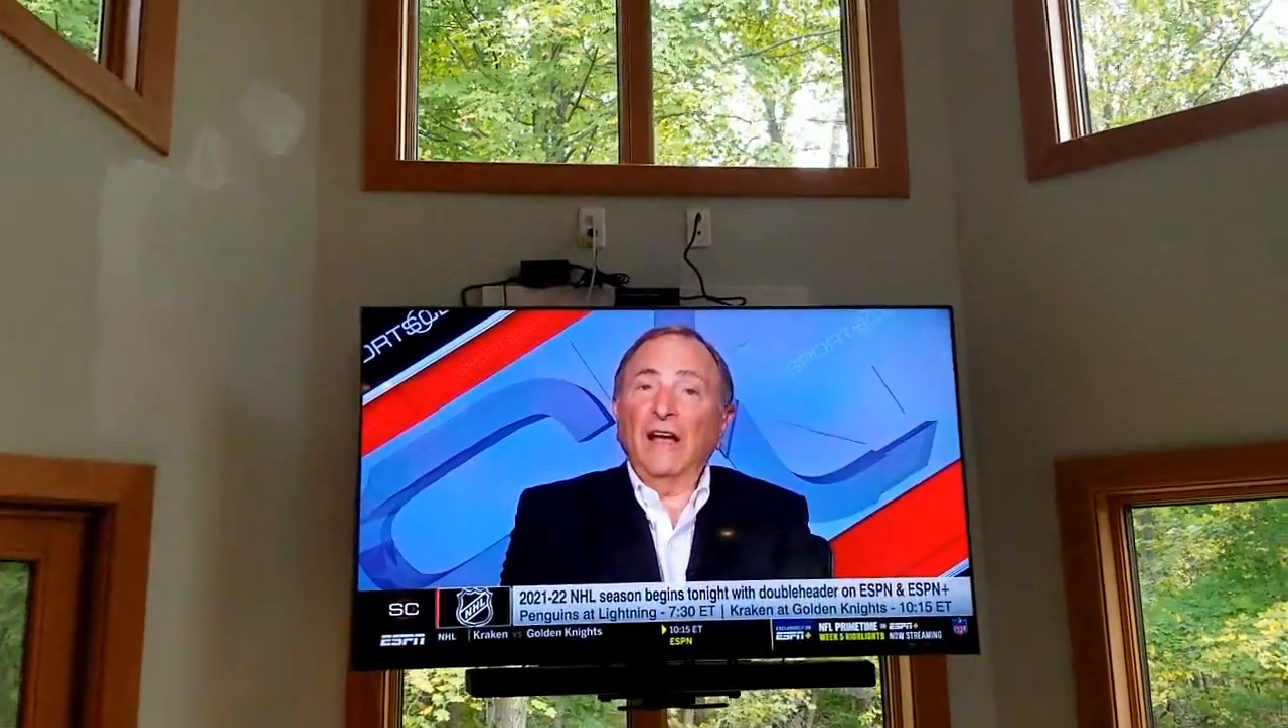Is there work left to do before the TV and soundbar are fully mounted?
No.